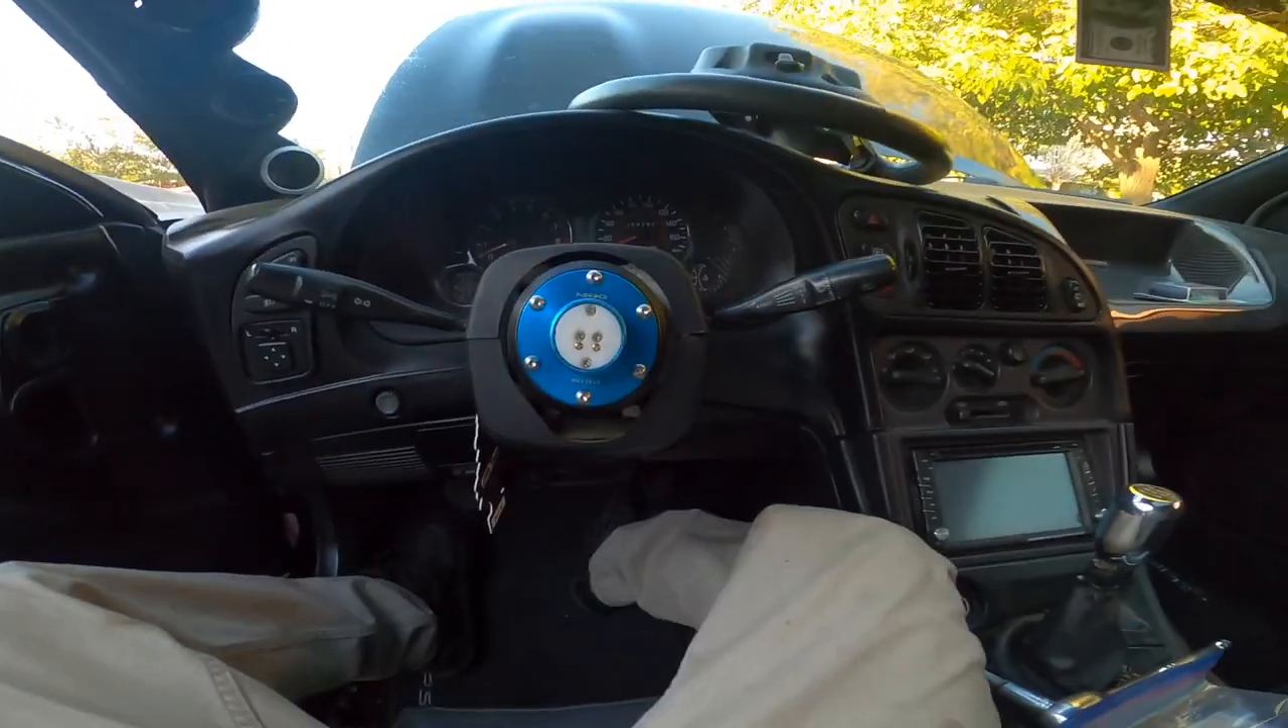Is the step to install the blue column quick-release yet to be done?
No.